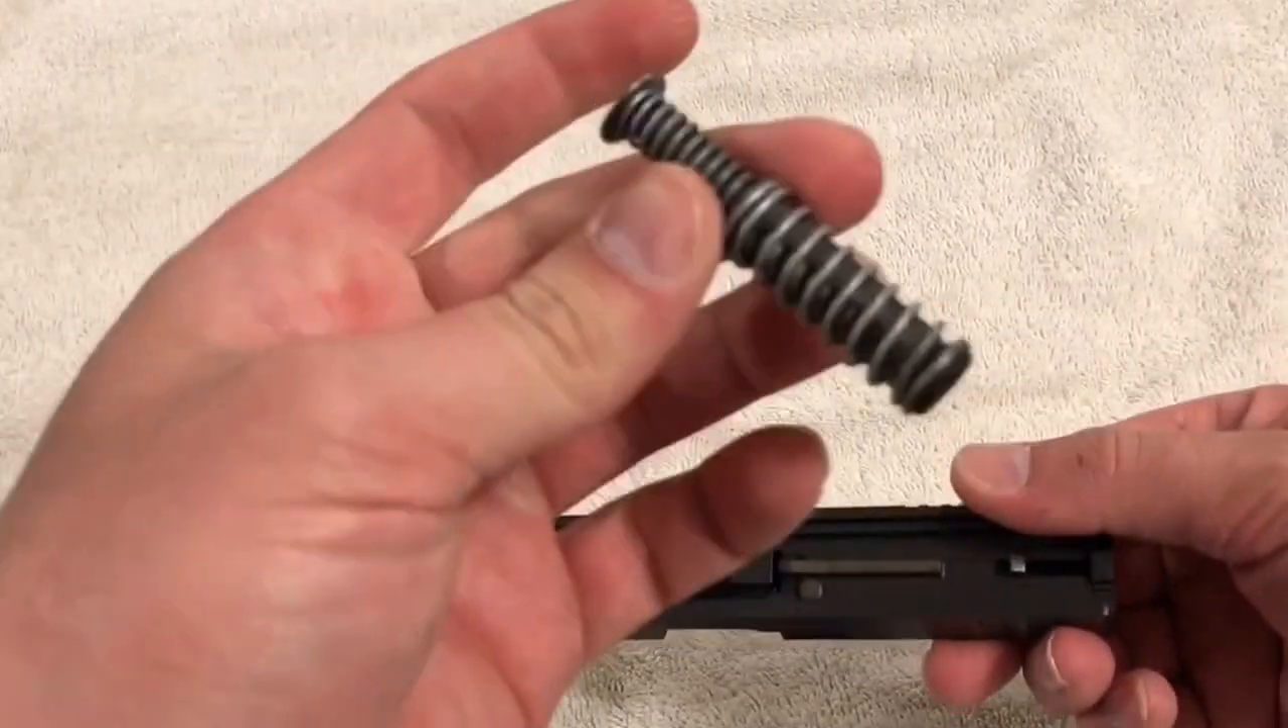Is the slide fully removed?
Yes.